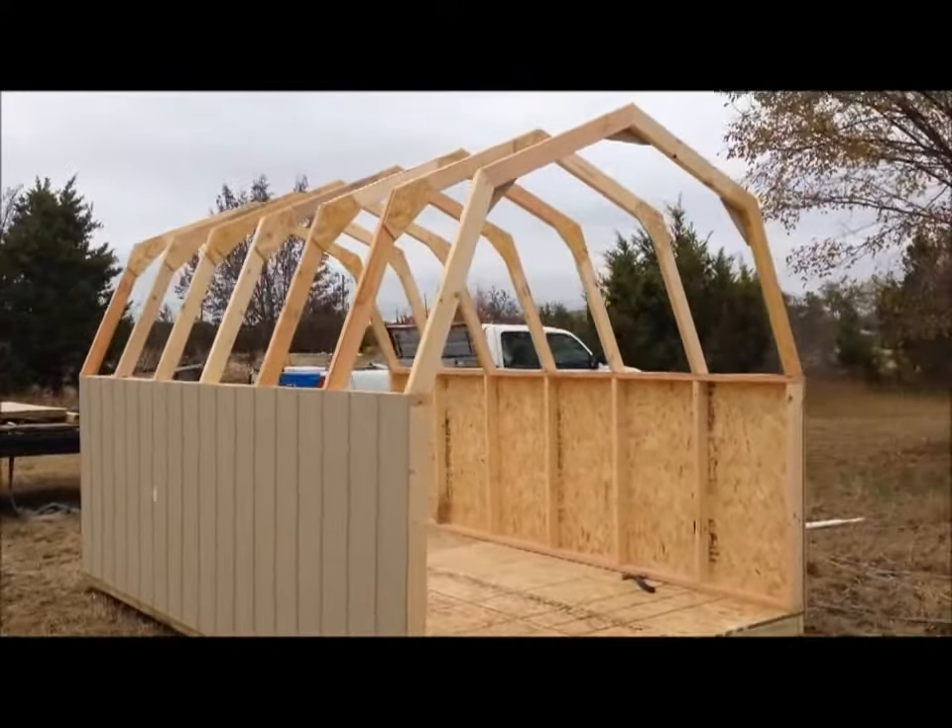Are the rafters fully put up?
Yes.